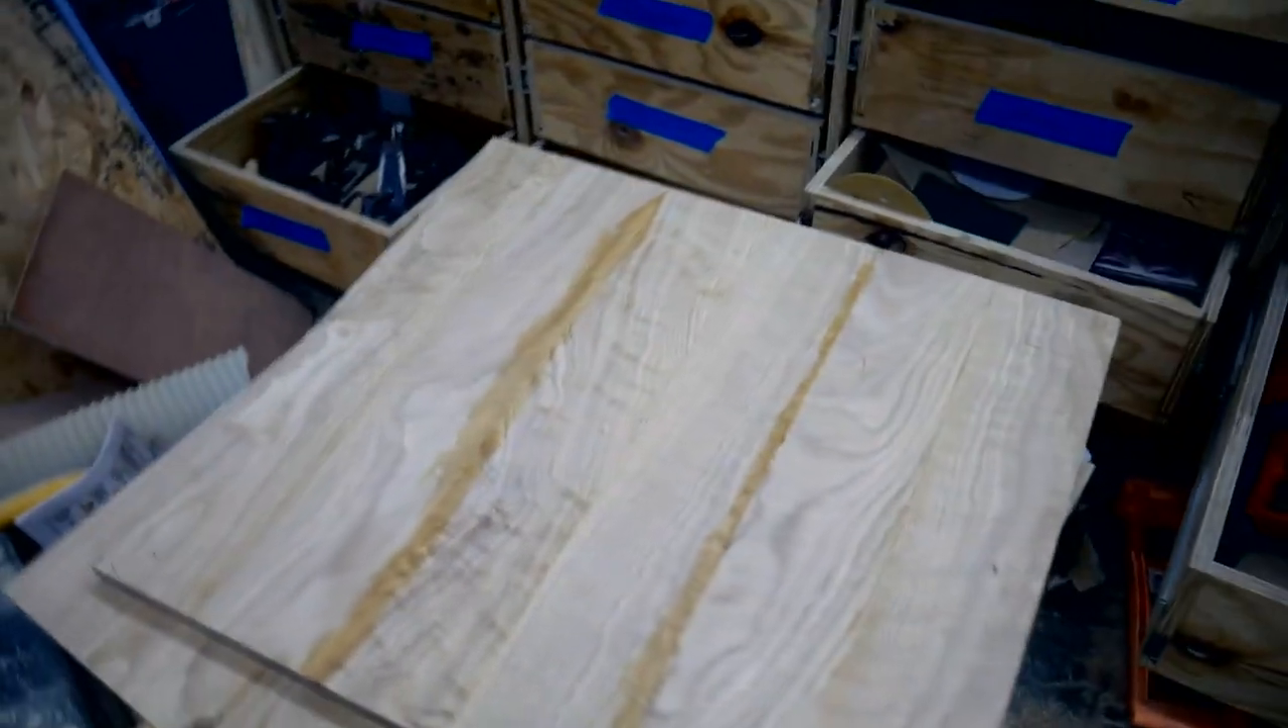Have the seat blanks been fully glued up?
Yes.